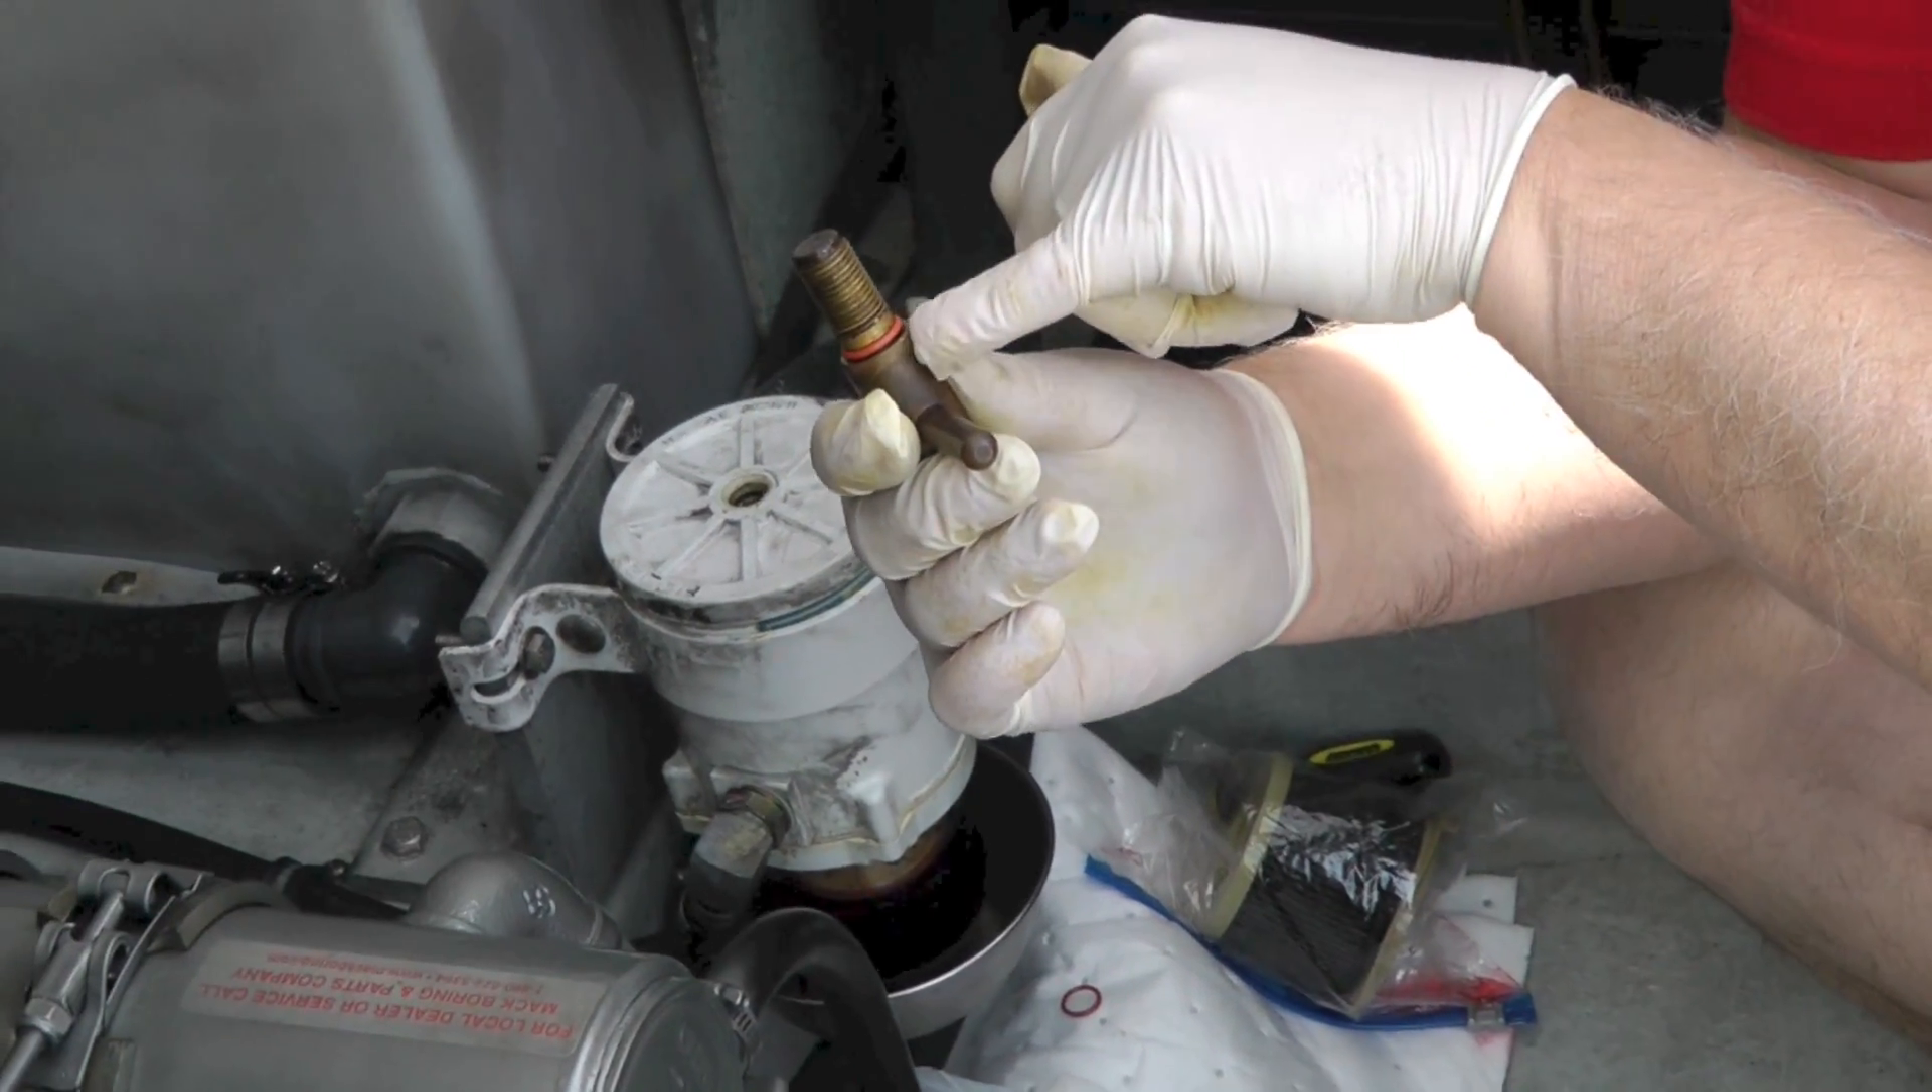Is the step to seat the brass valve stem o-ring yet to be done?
No.